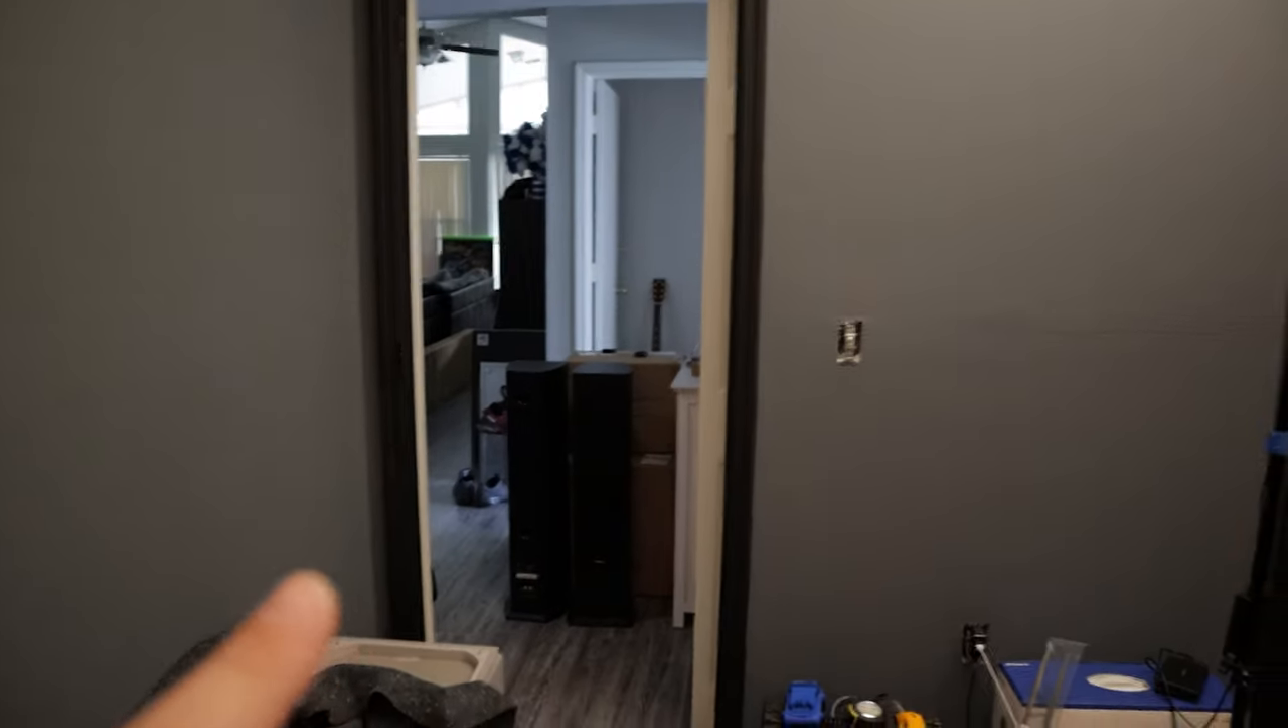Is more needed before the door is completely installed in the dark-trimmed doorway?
Yes.